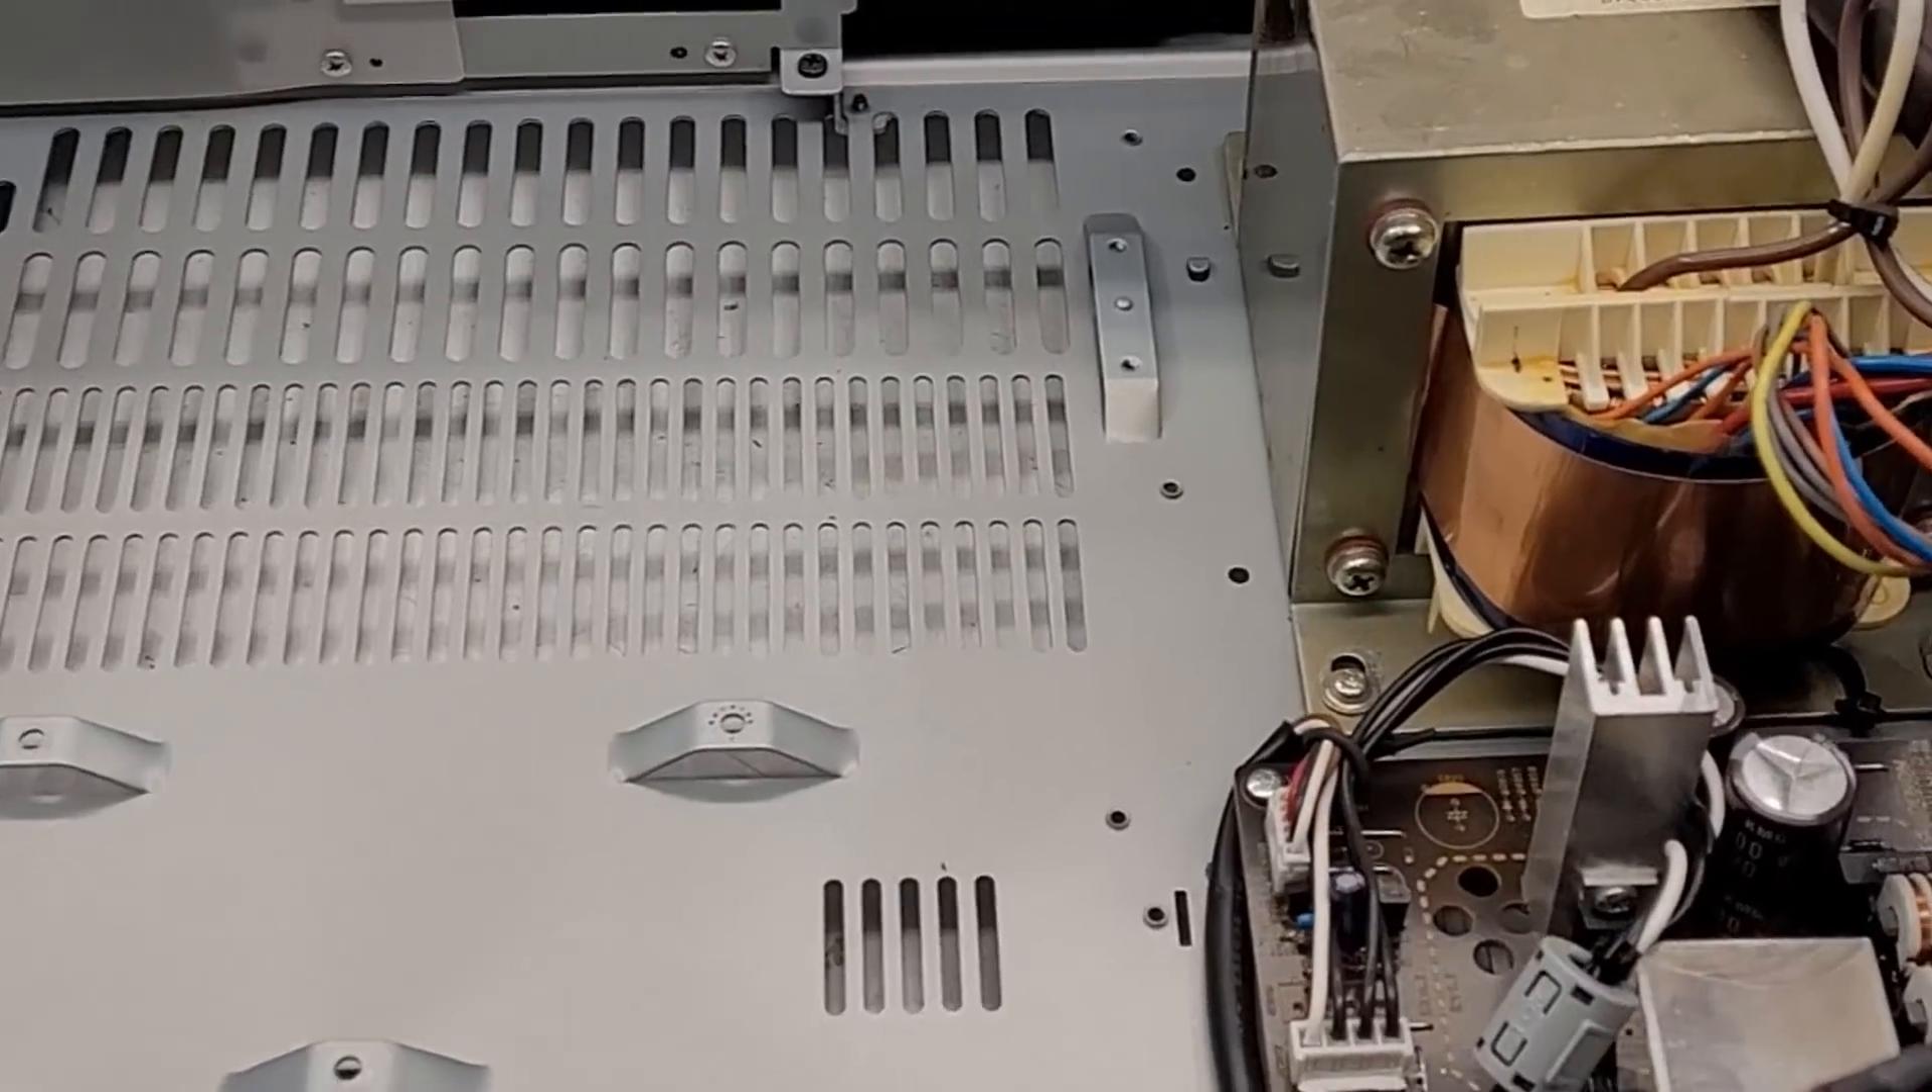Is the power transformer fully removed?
No.